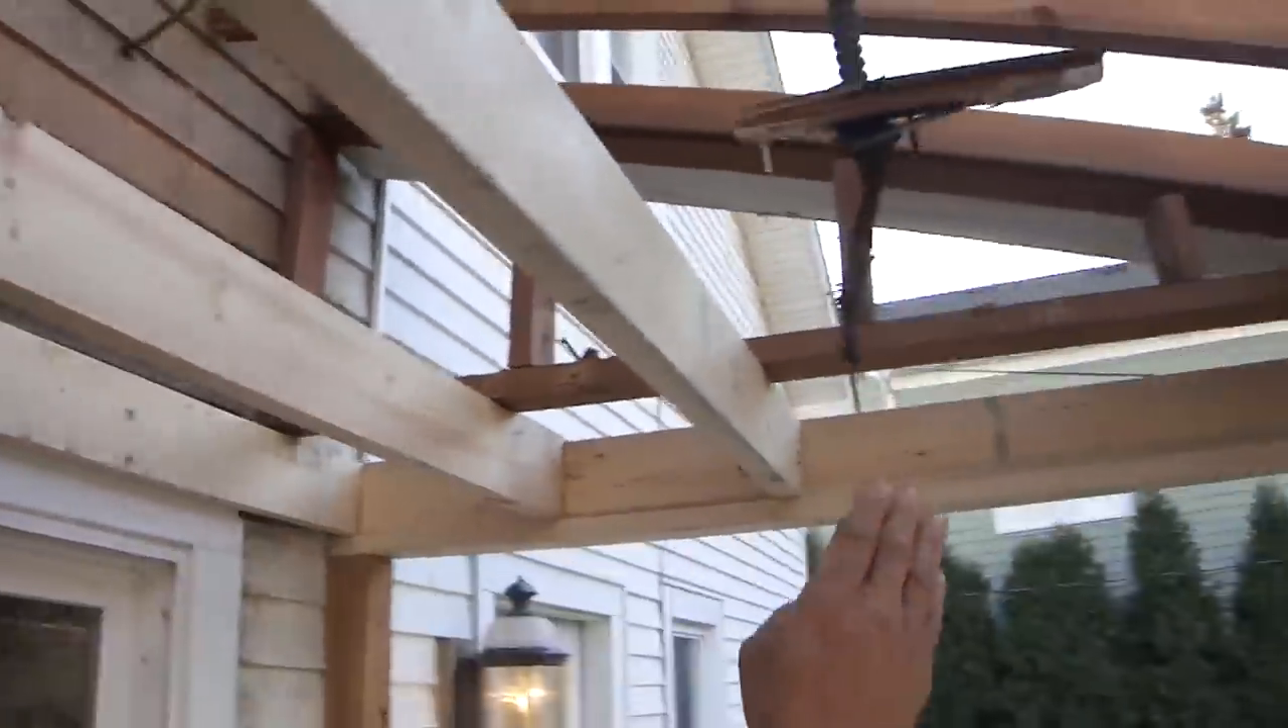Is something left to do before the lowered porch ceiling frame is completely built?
Yes.